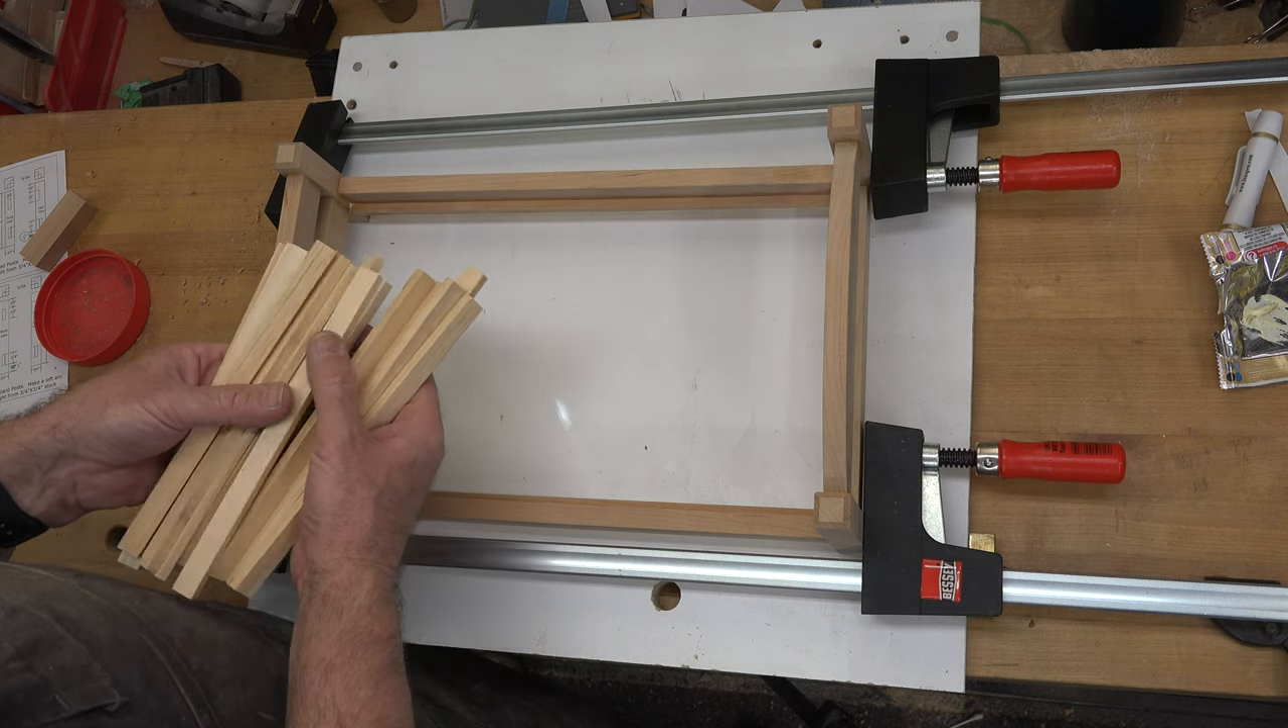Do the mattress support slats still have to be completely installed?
Yes.